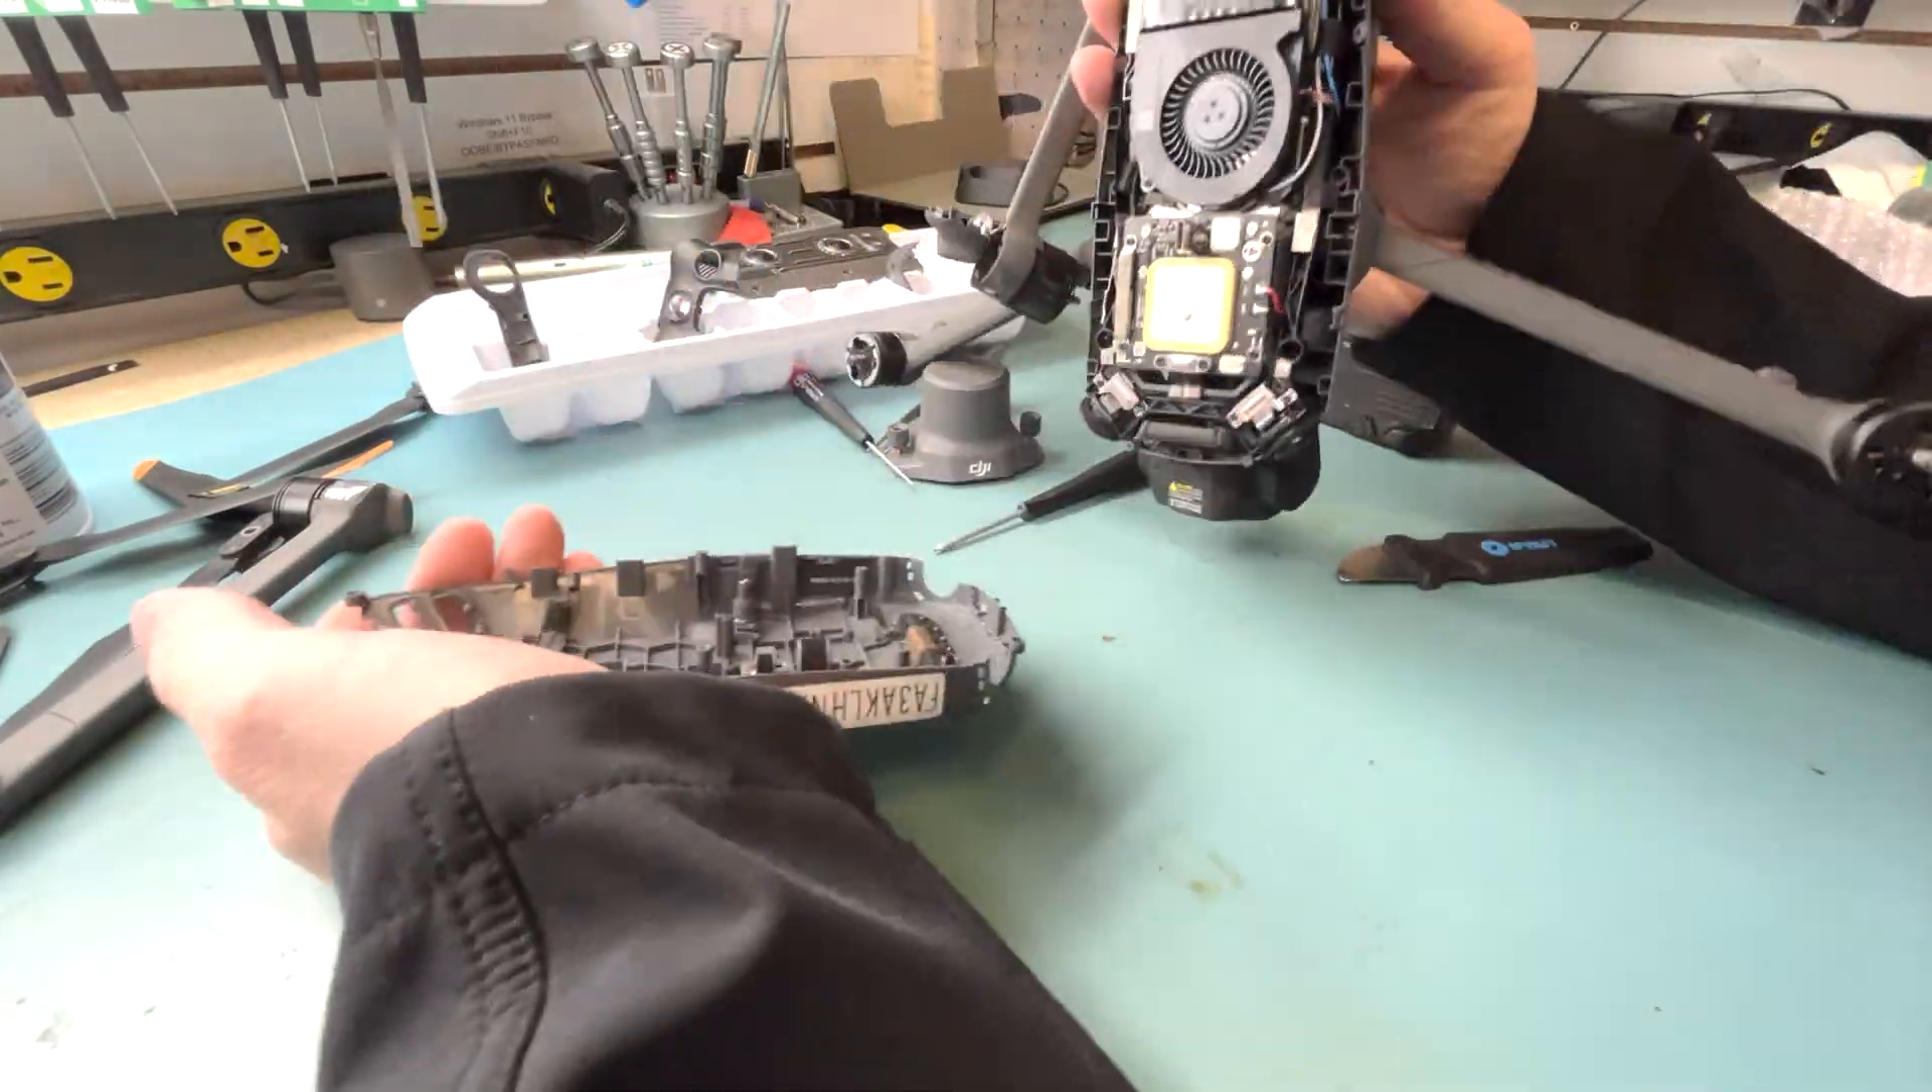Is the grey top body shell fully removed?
Yes.